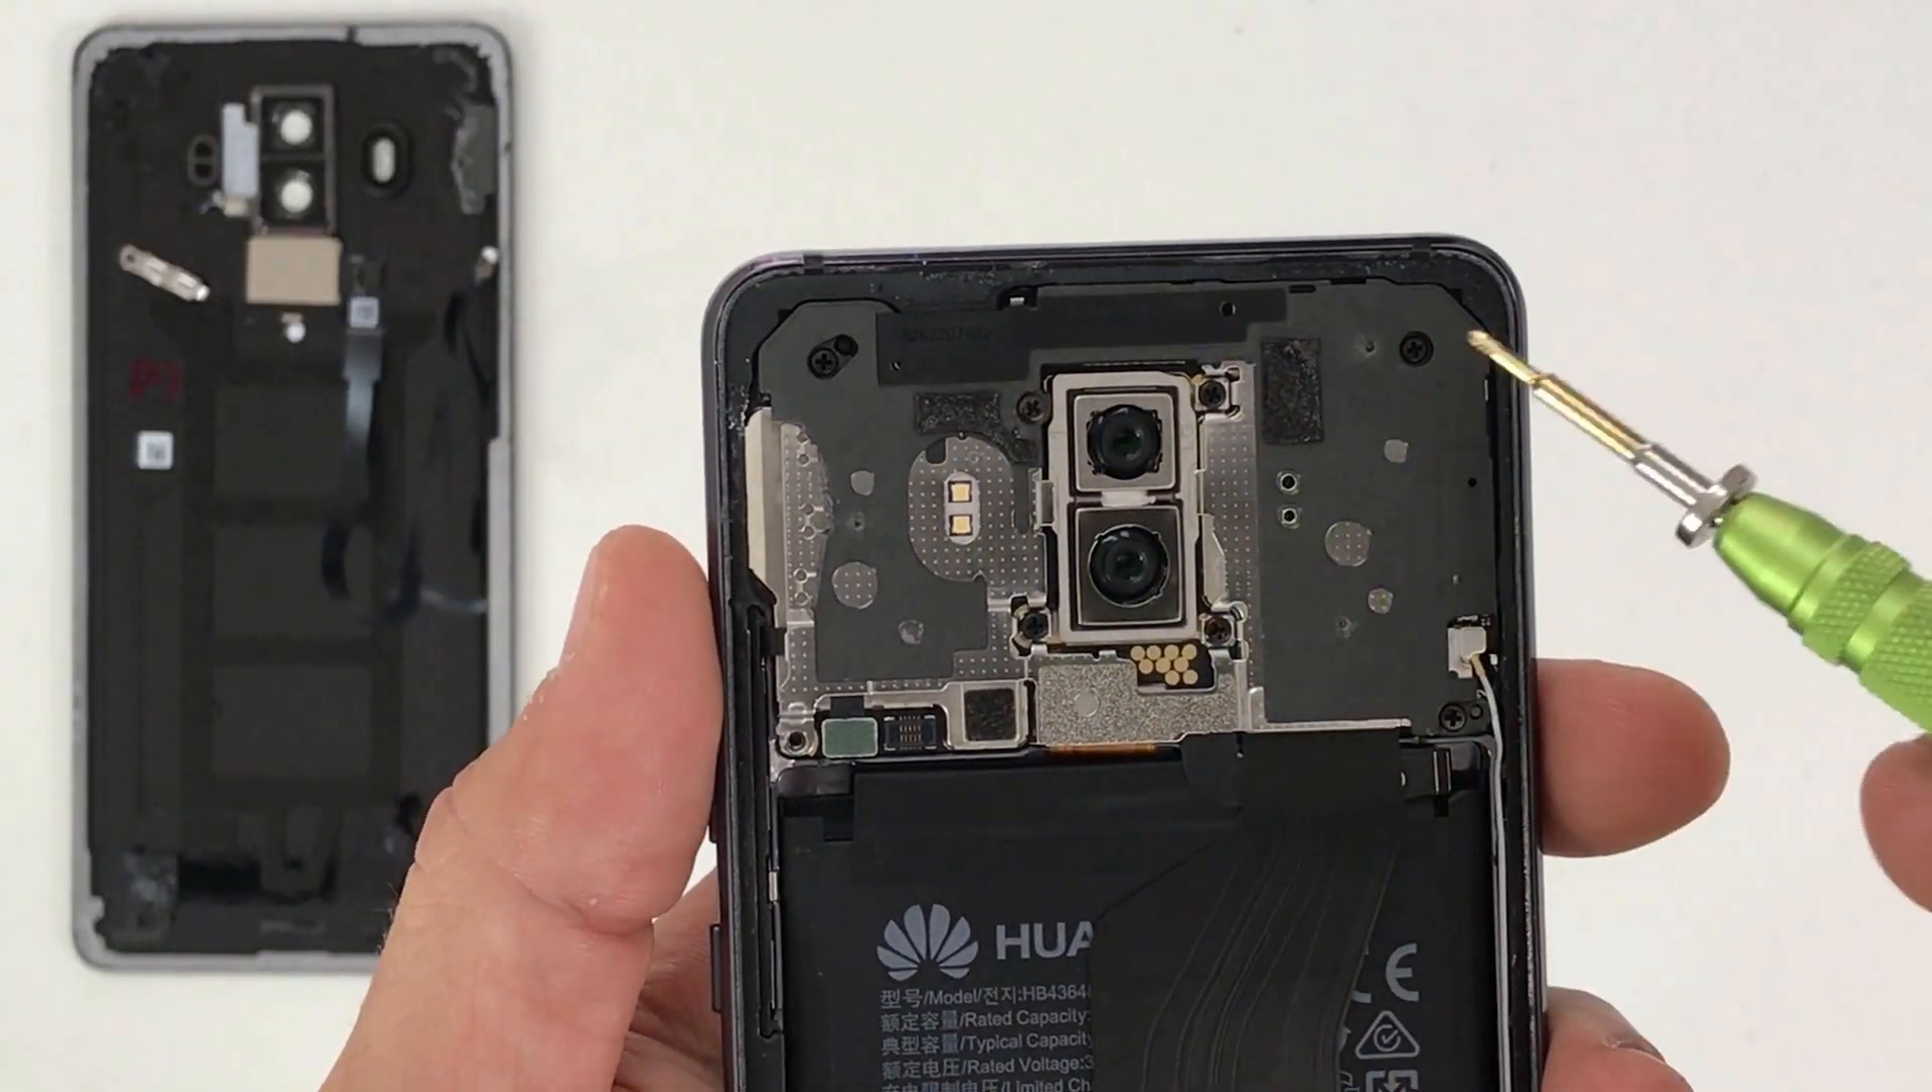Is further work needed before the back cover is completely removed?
No.